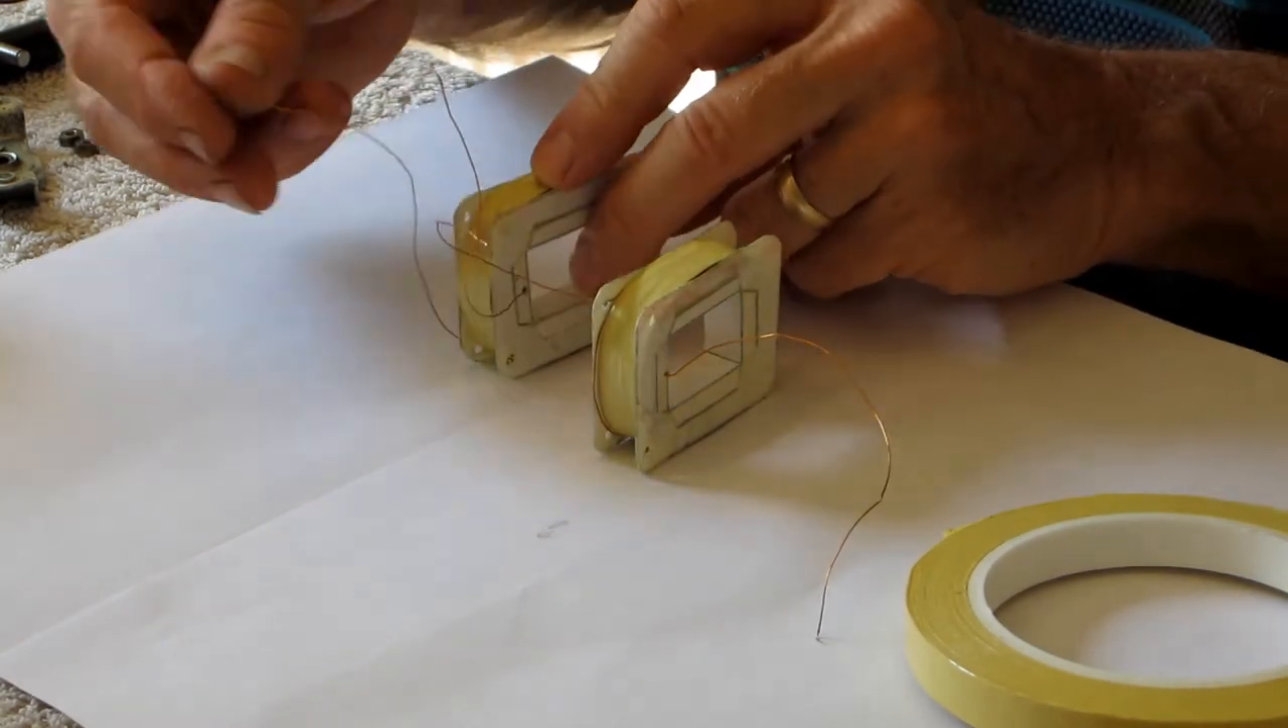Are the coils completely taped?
Yes.